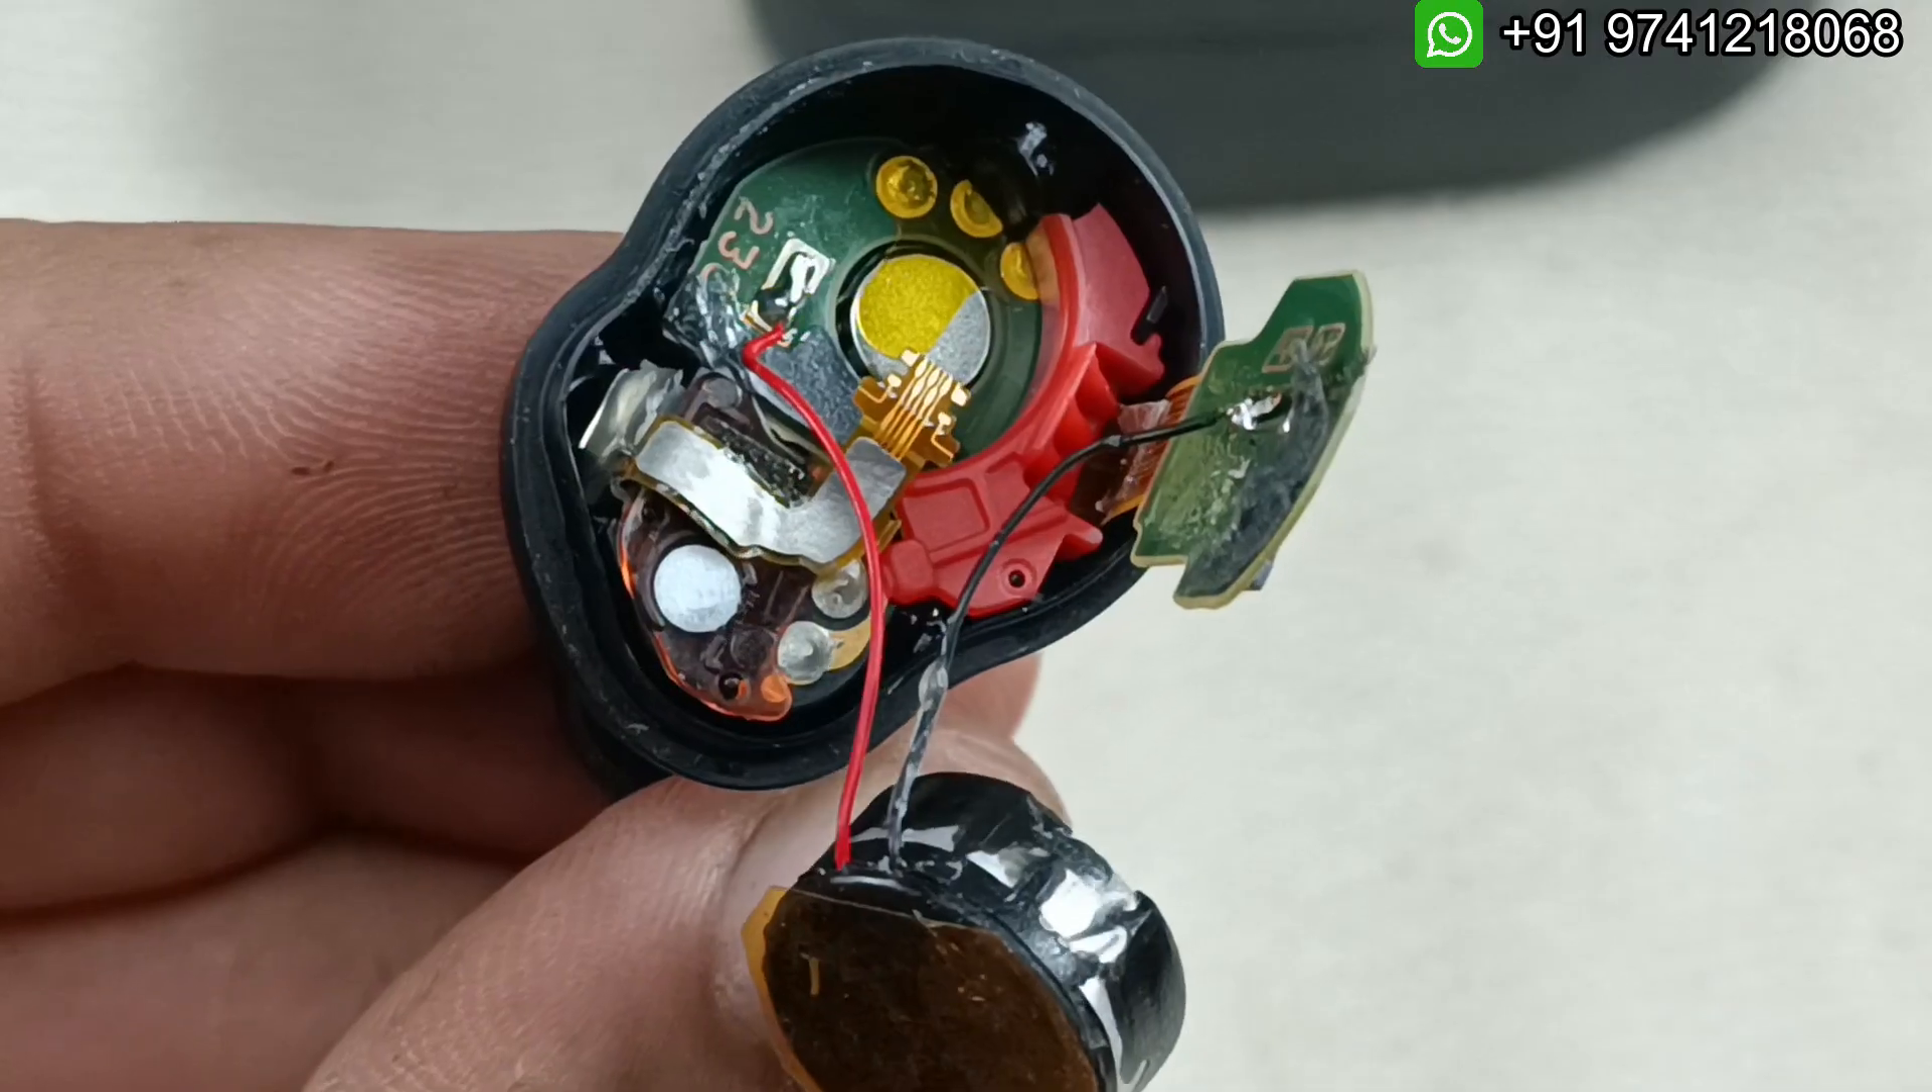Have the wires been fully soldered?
Yes.